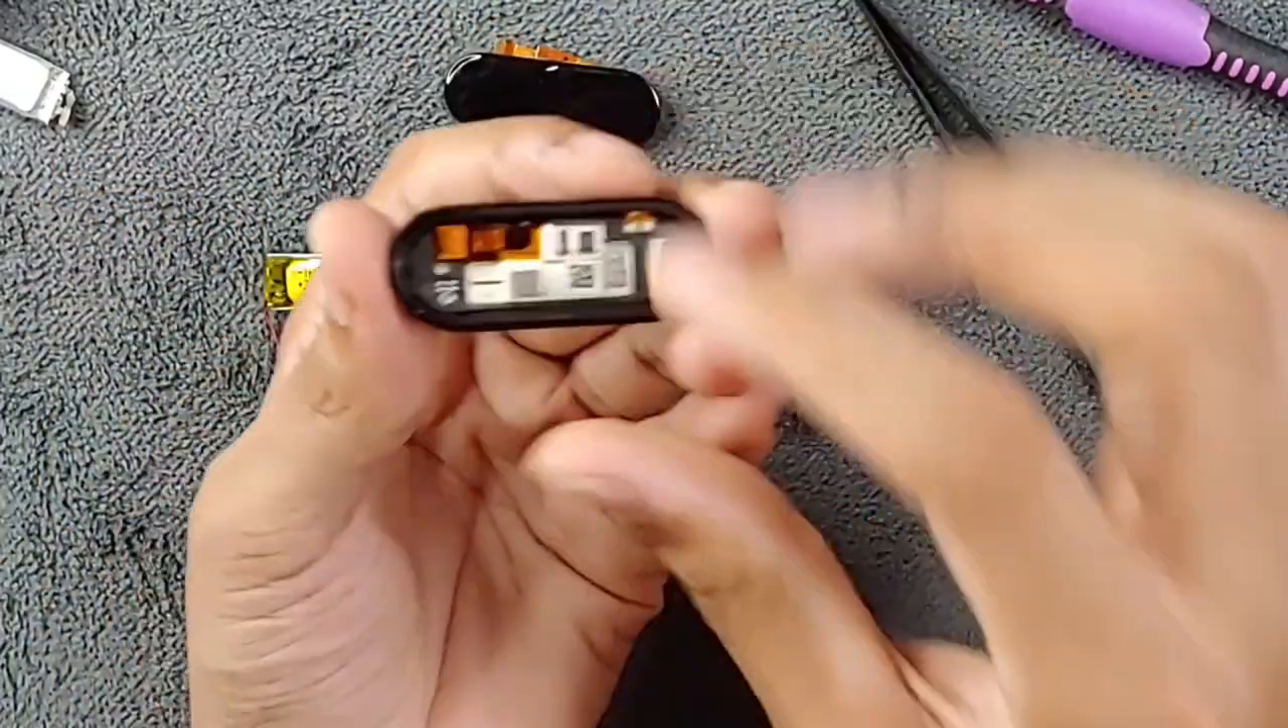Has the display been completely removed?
Yes.